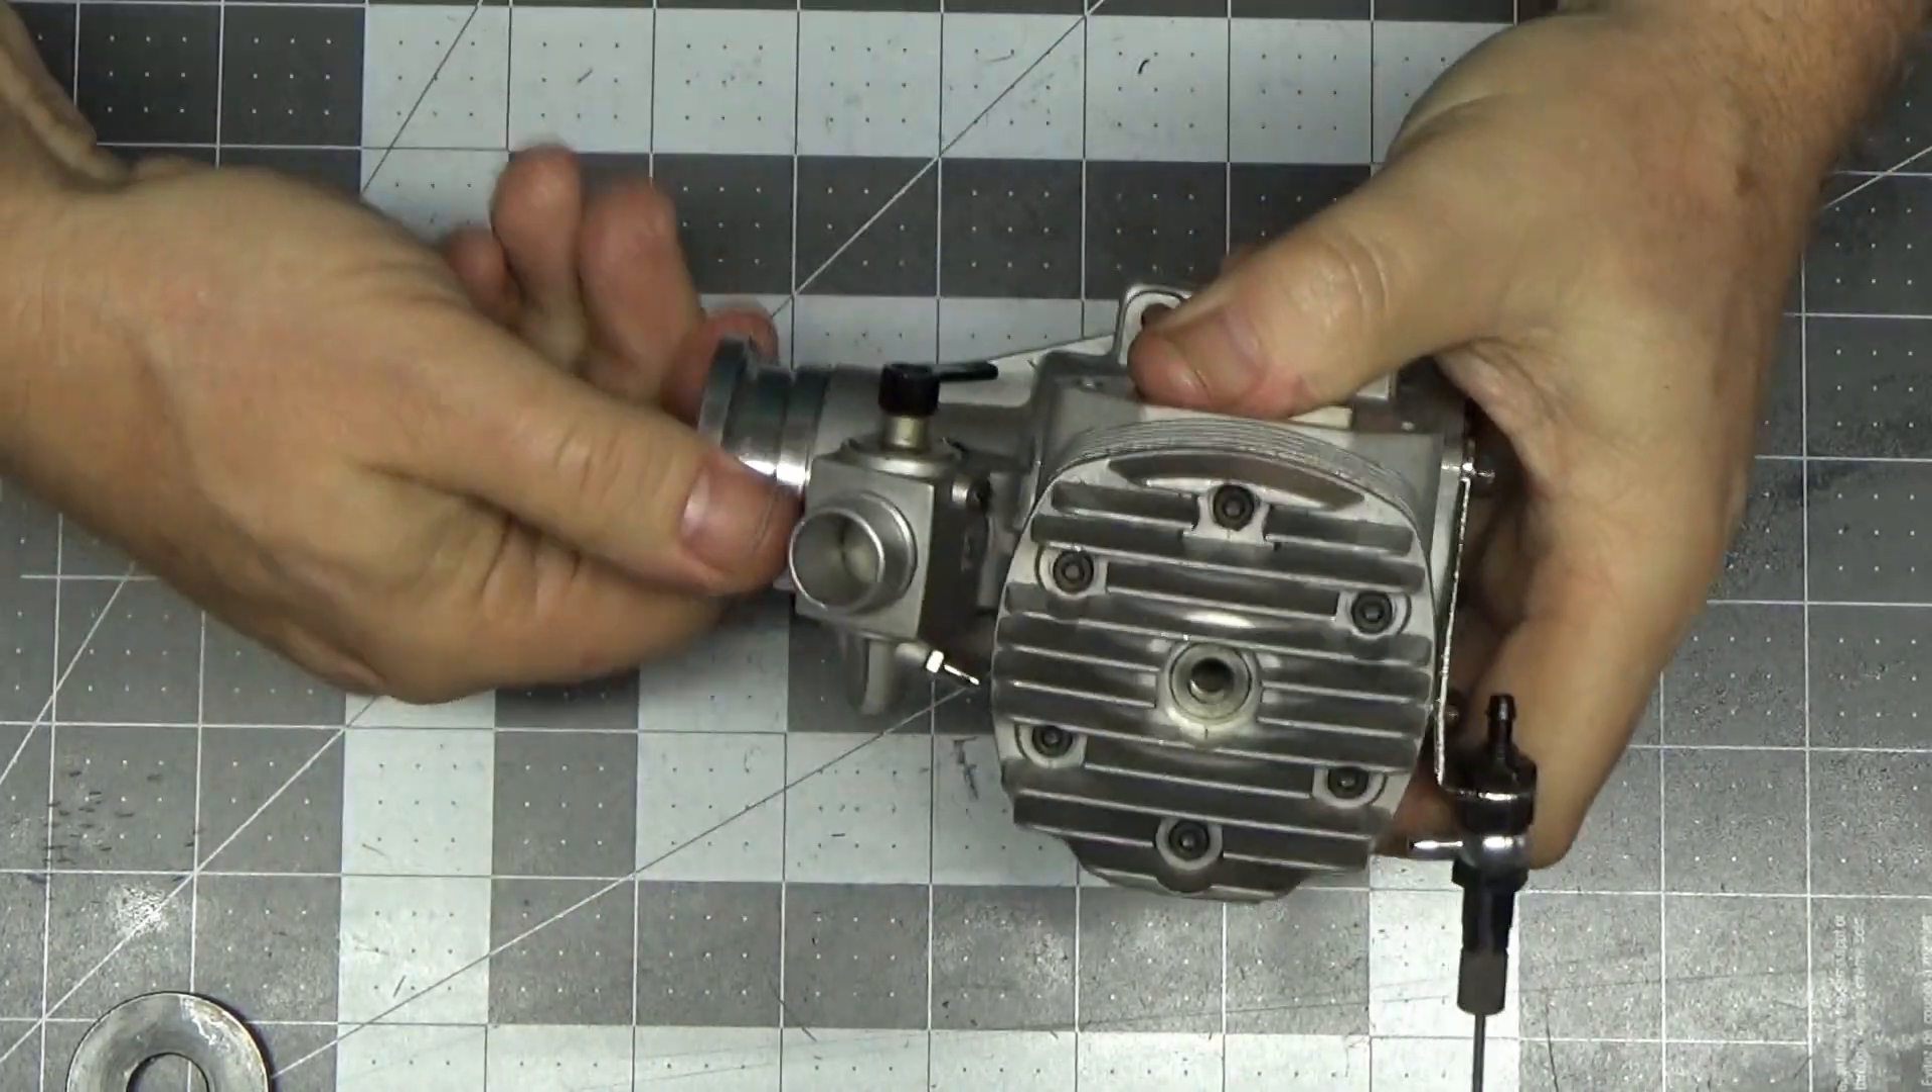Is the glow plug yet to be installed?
Yes.